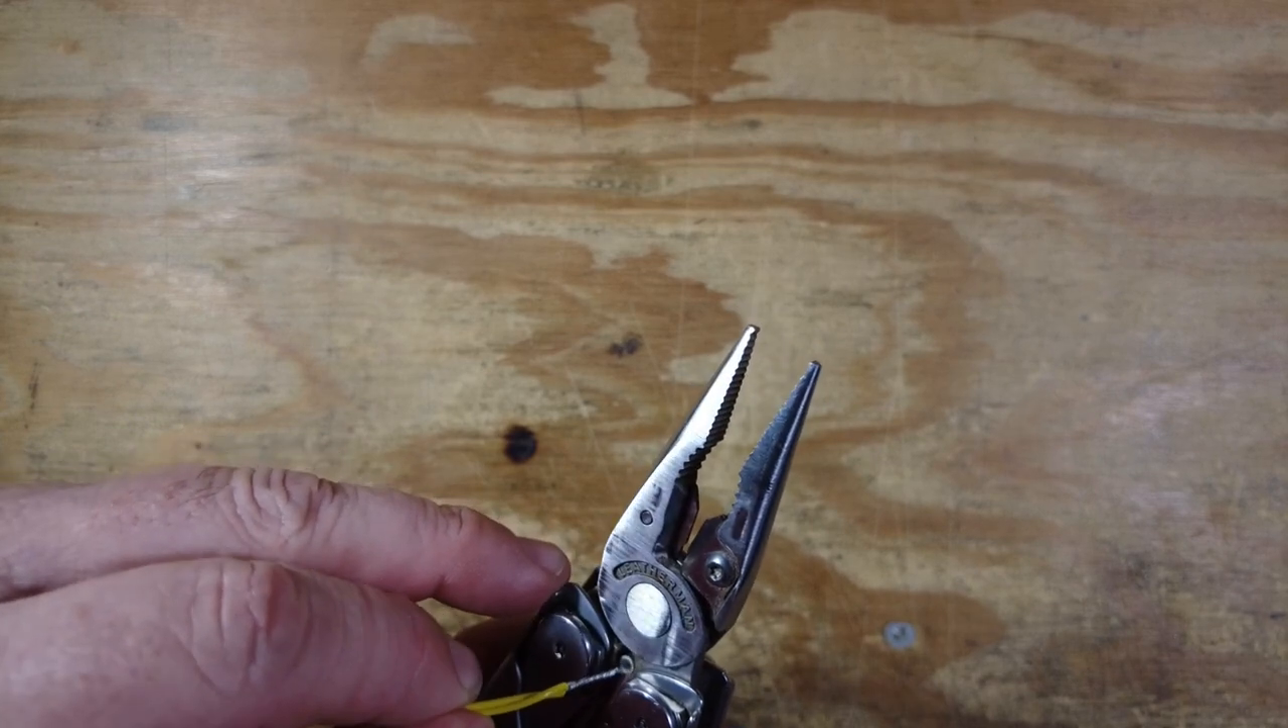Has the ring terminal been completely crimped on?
No.